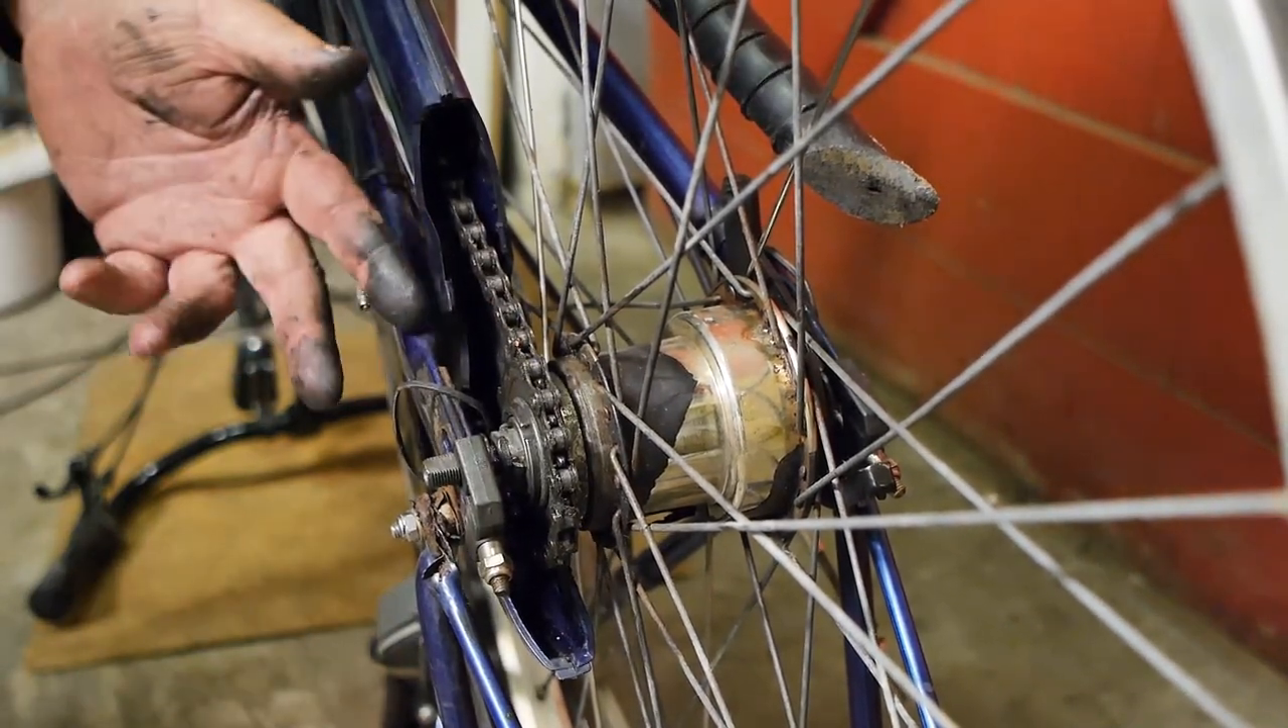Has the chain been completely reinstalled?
Yes.